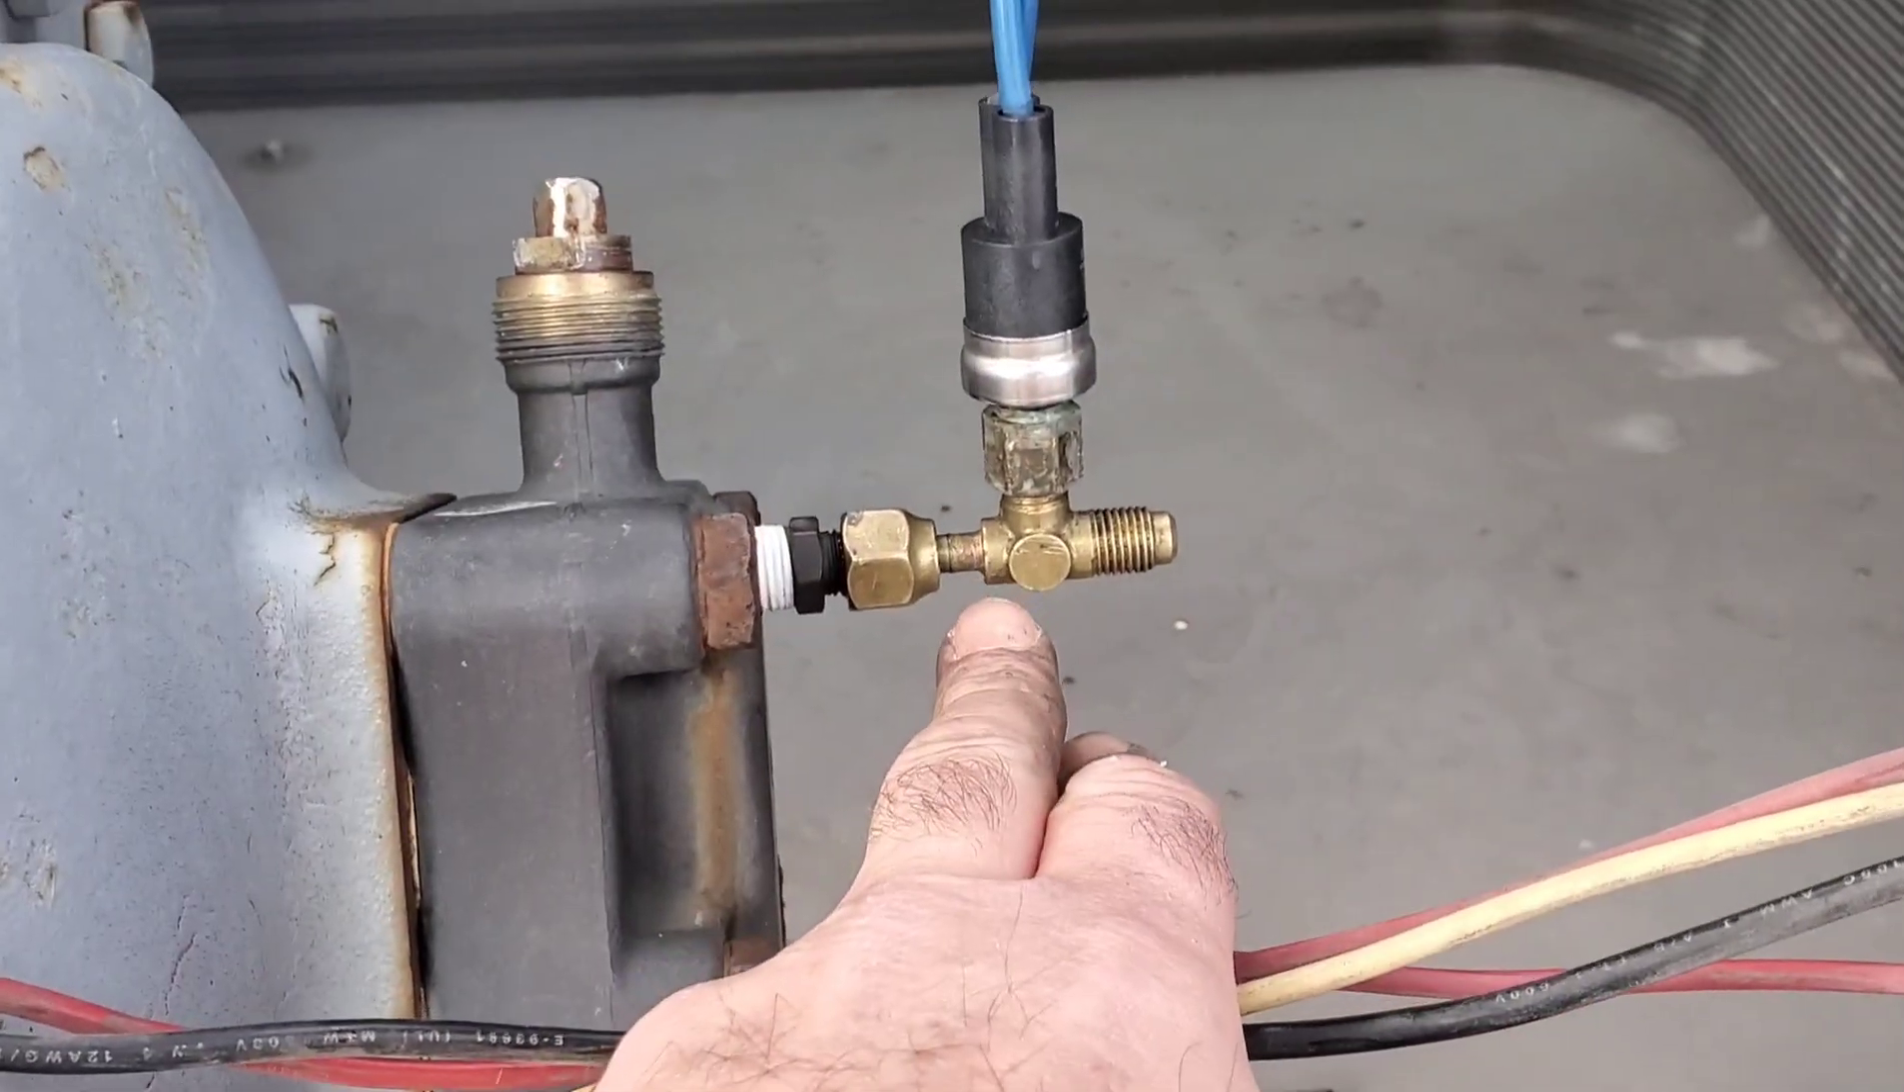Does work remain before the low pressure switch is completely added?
No.